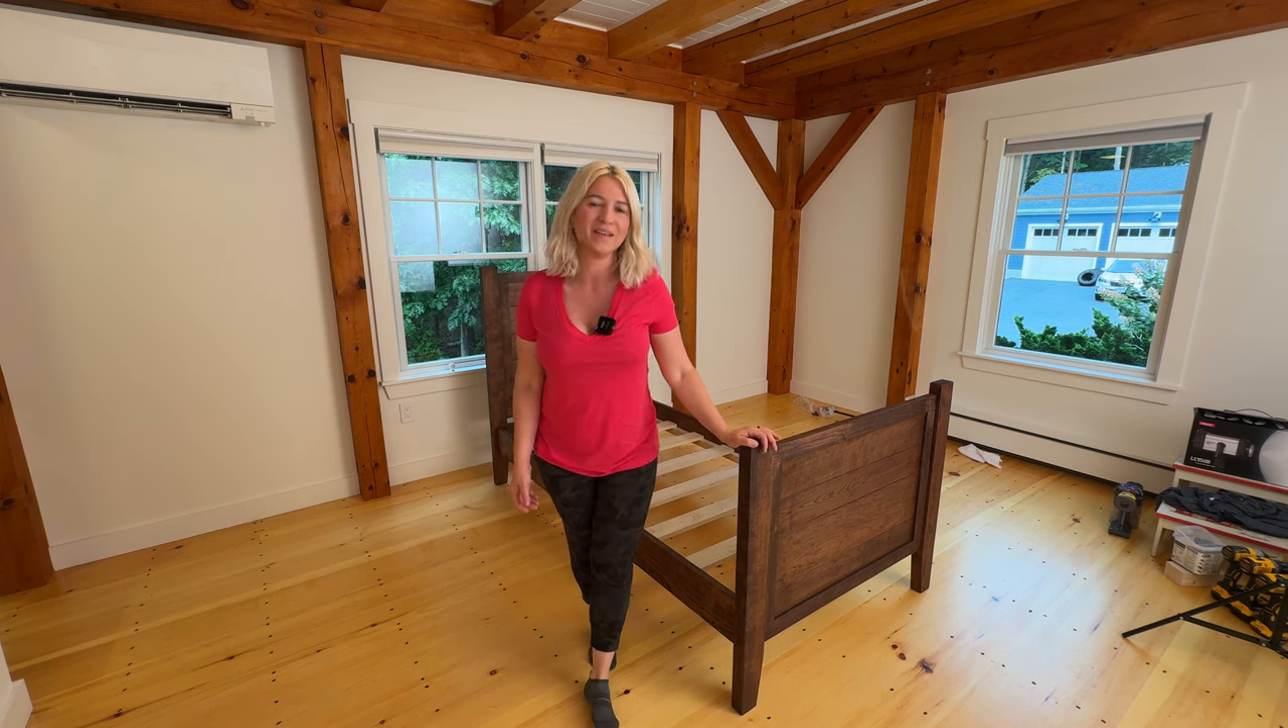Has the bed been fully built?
Yes.